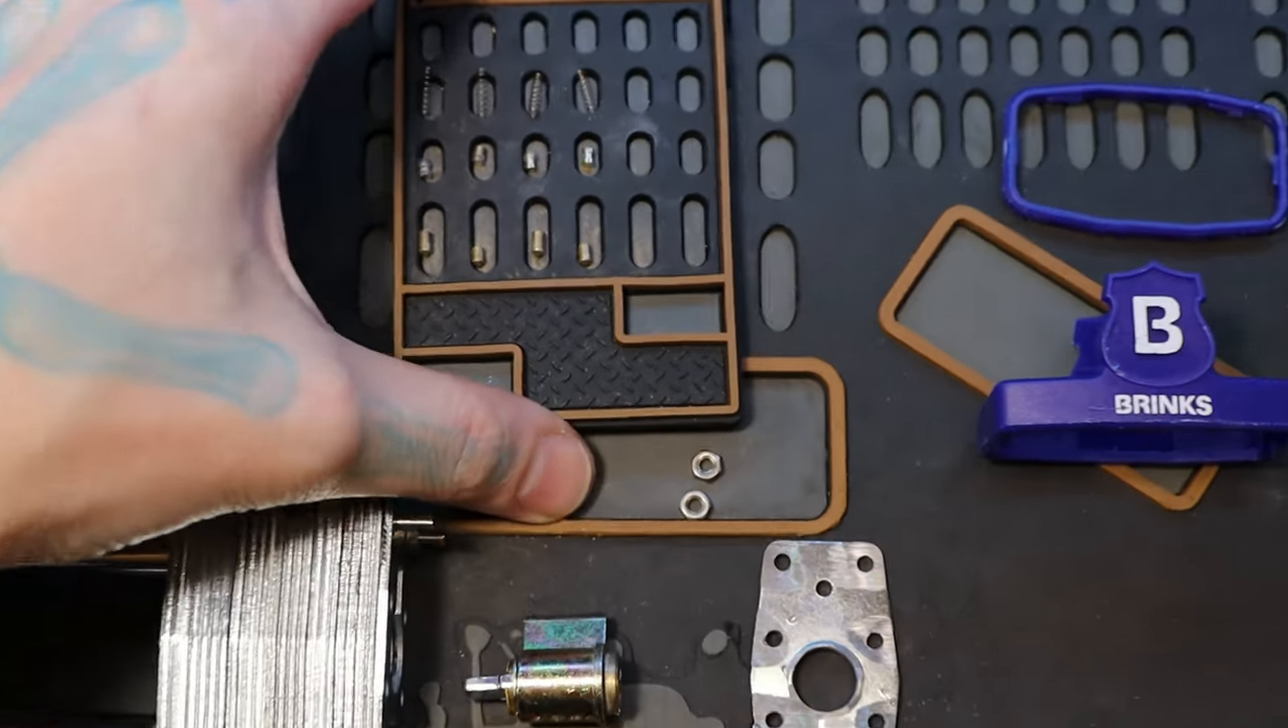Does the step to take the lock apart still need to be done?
No.